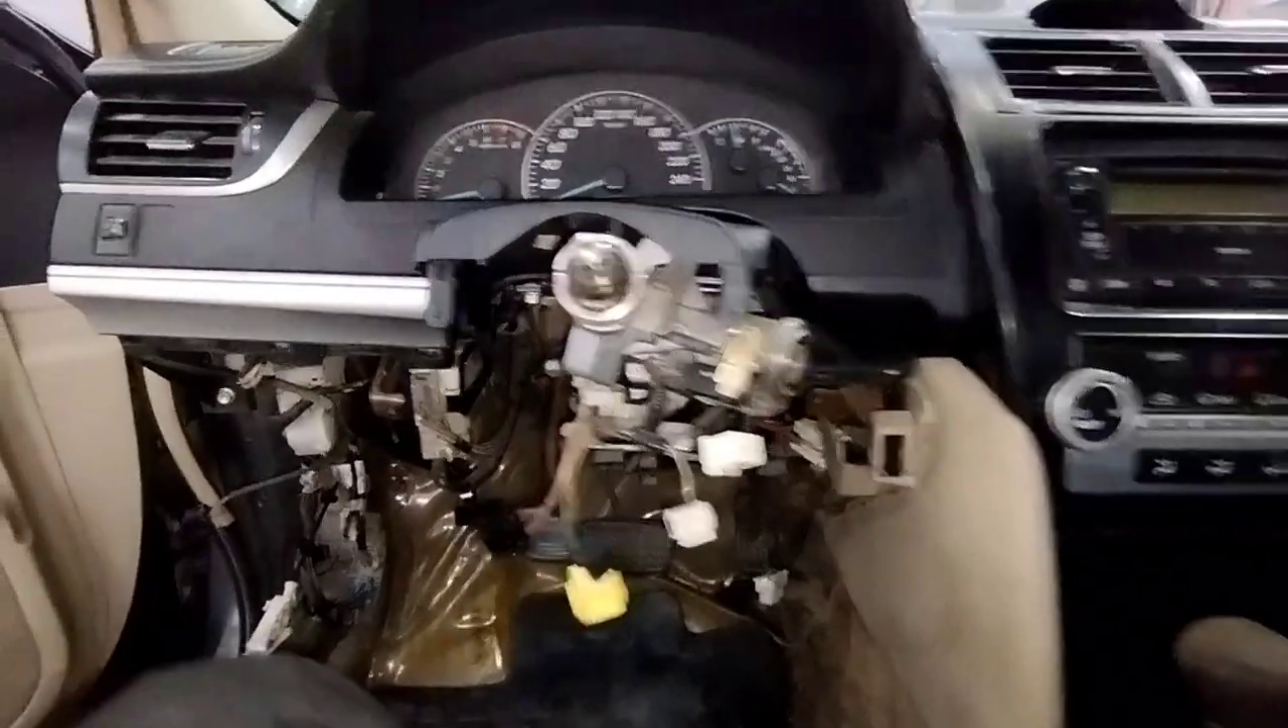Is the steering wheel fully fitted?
No.